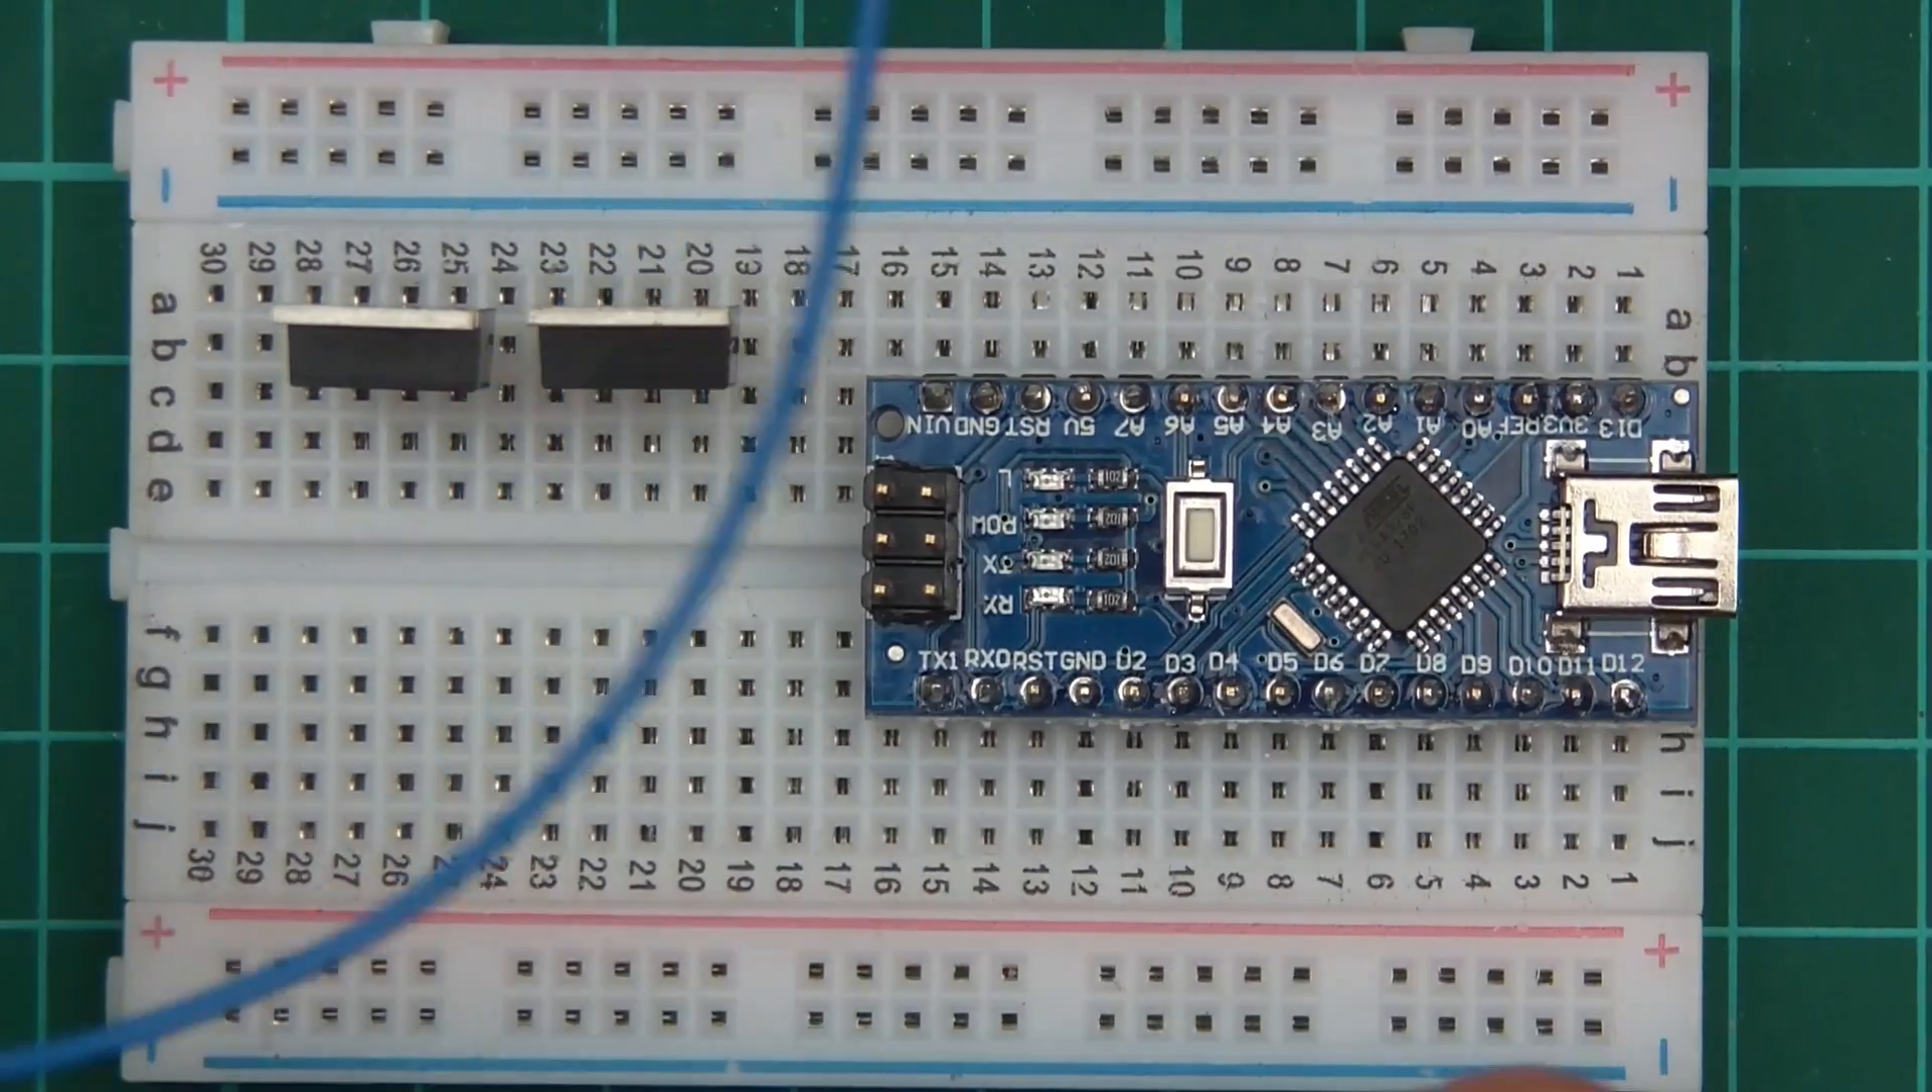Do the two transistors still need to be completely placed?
No.